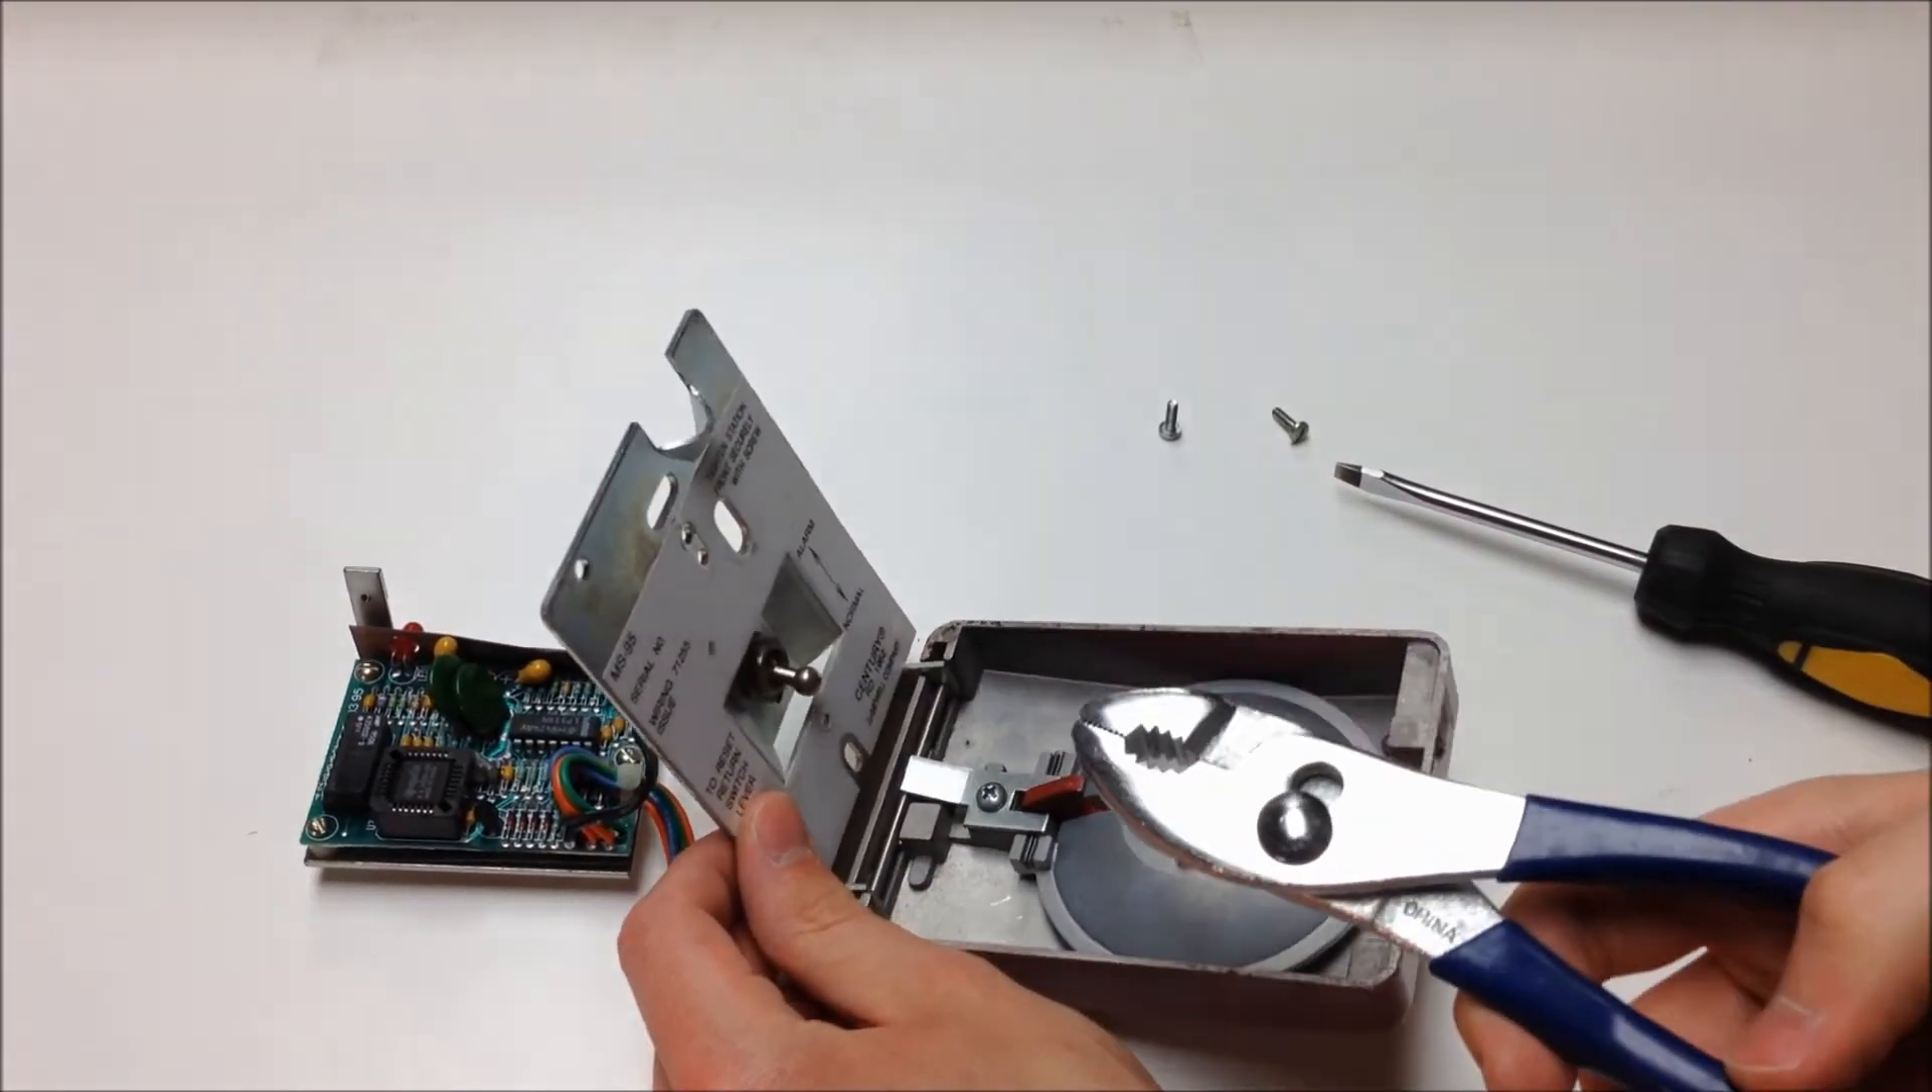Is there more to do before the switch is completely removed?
Yes.